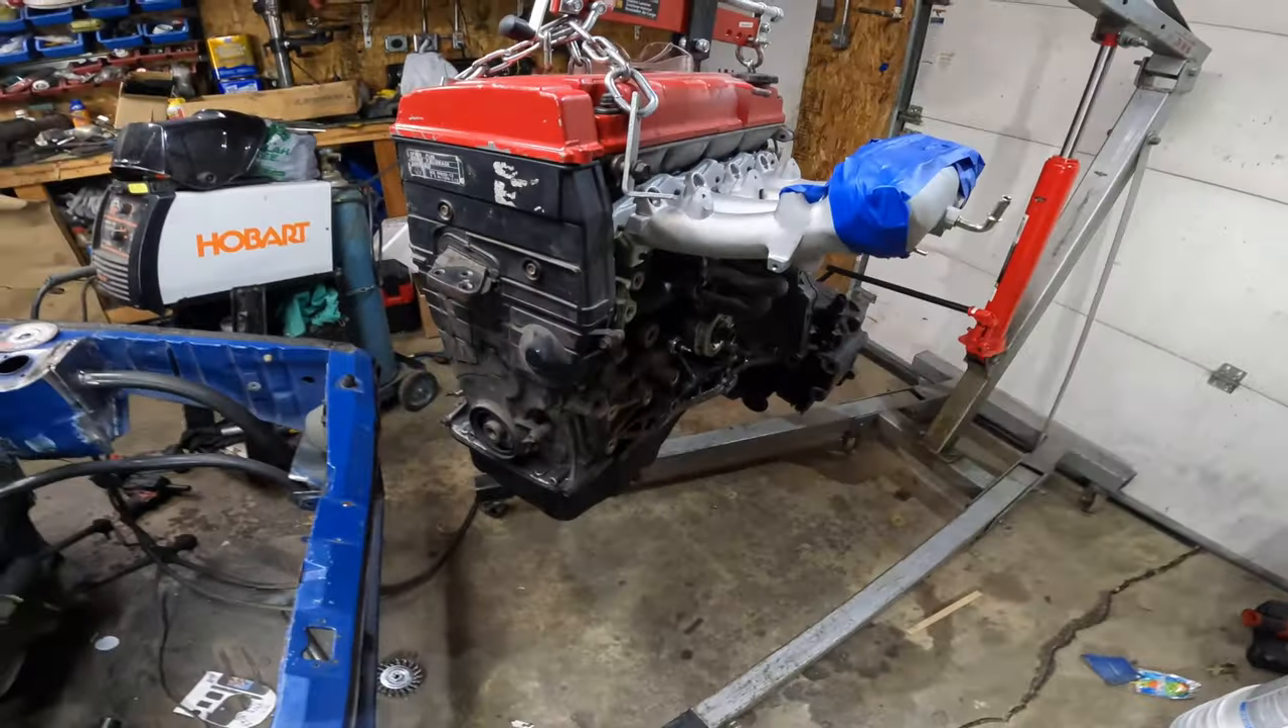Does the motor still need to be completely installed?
Yes.